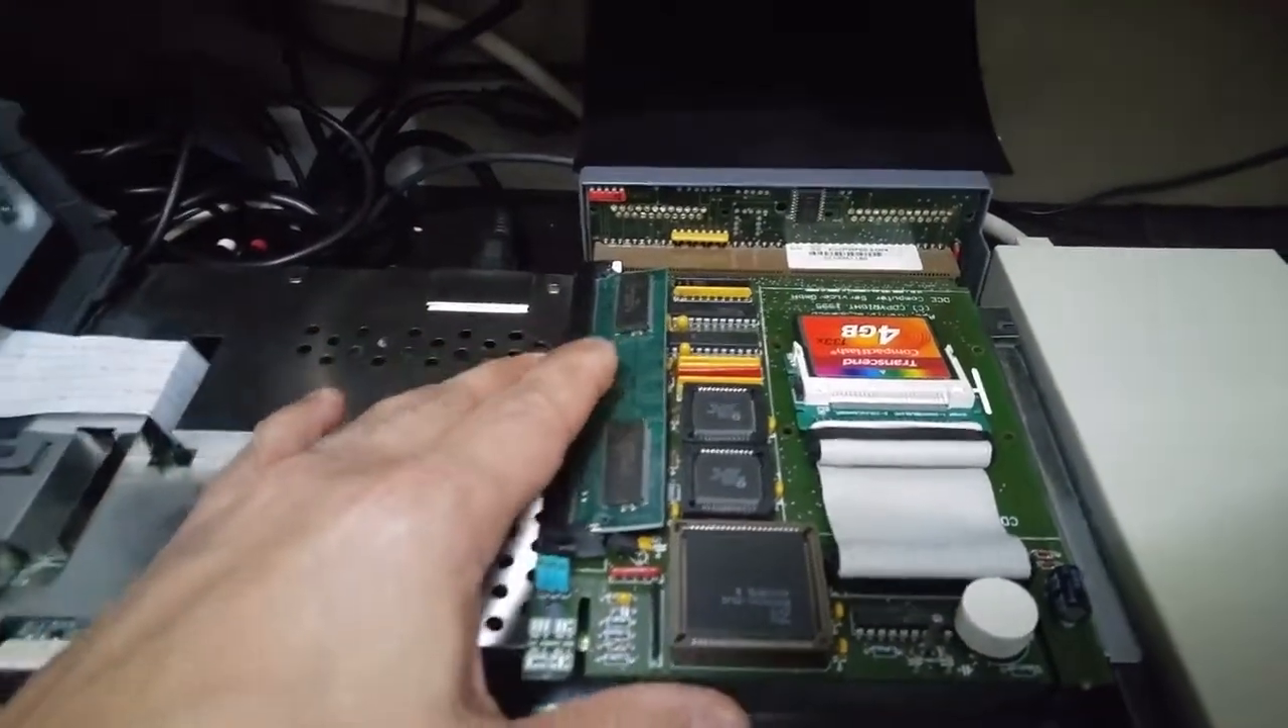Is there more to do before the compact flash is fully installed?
No.